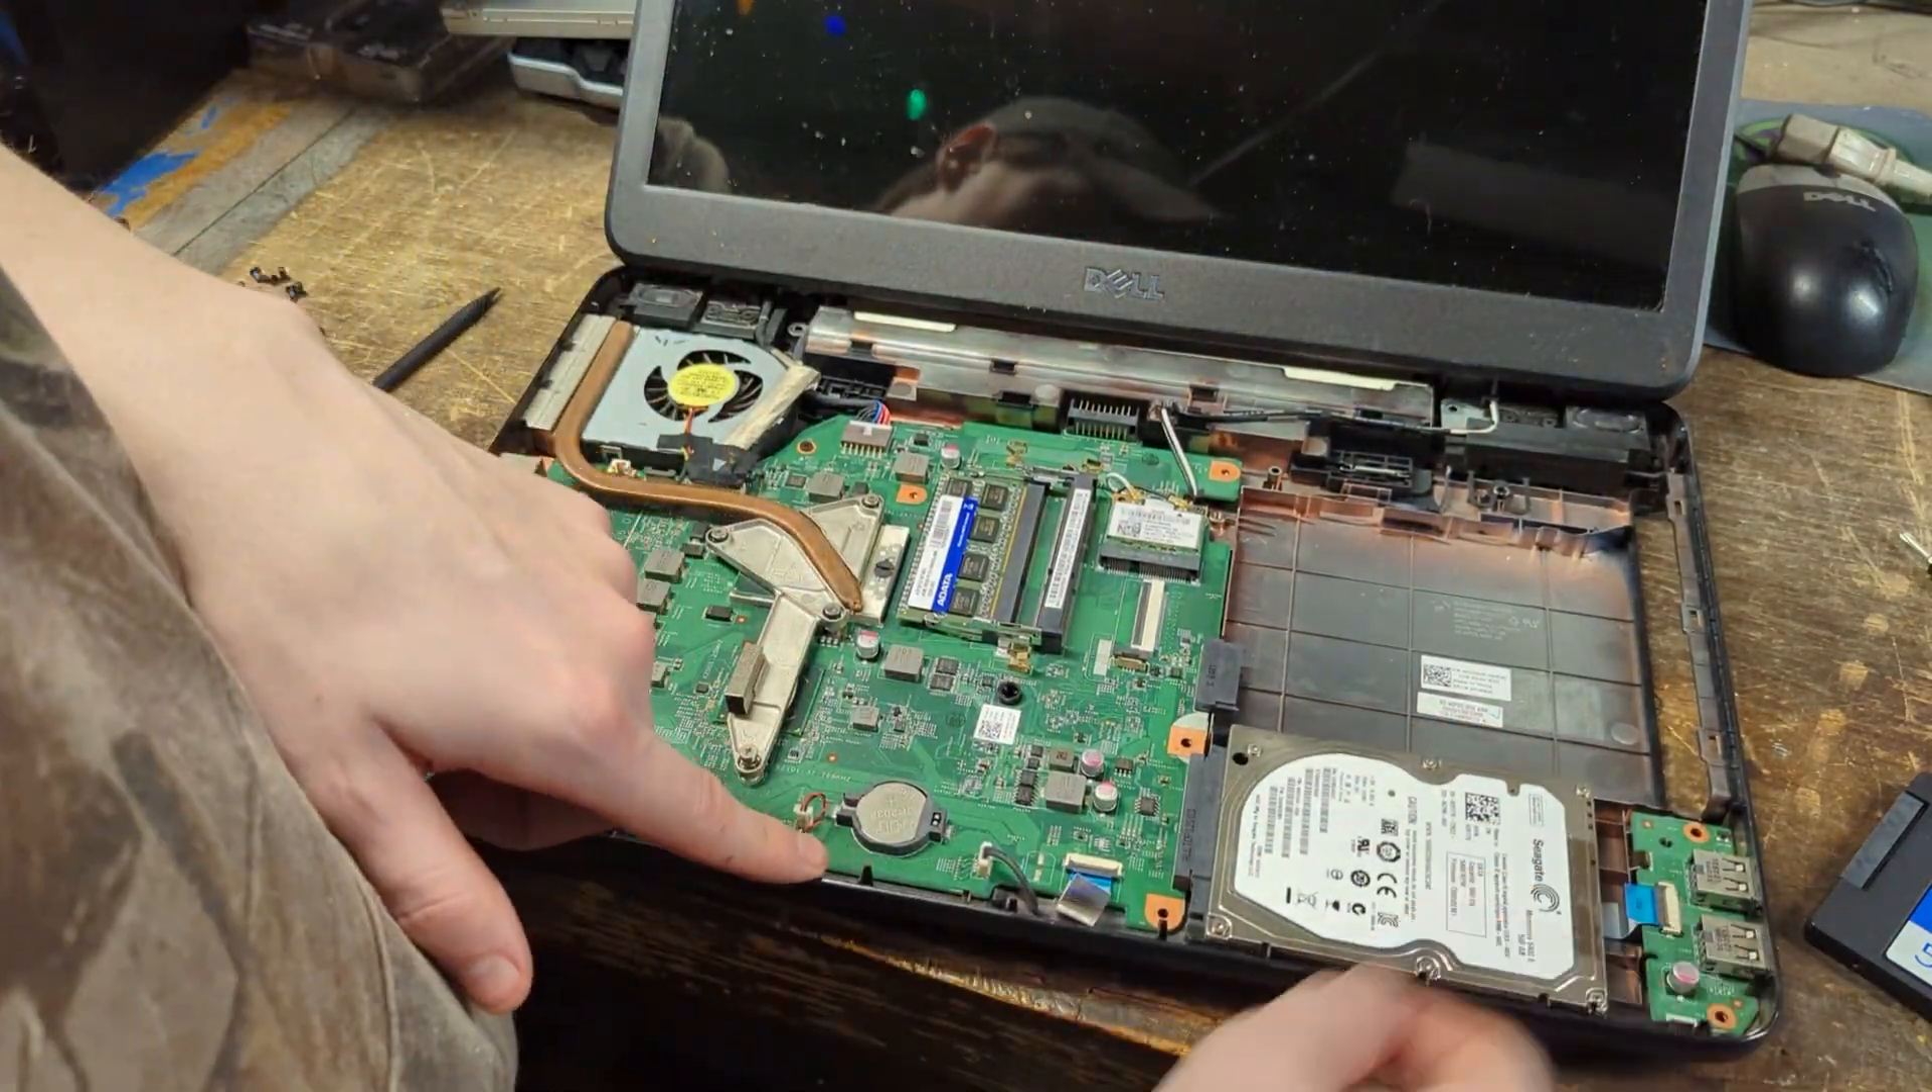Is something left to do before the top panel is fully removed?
No.